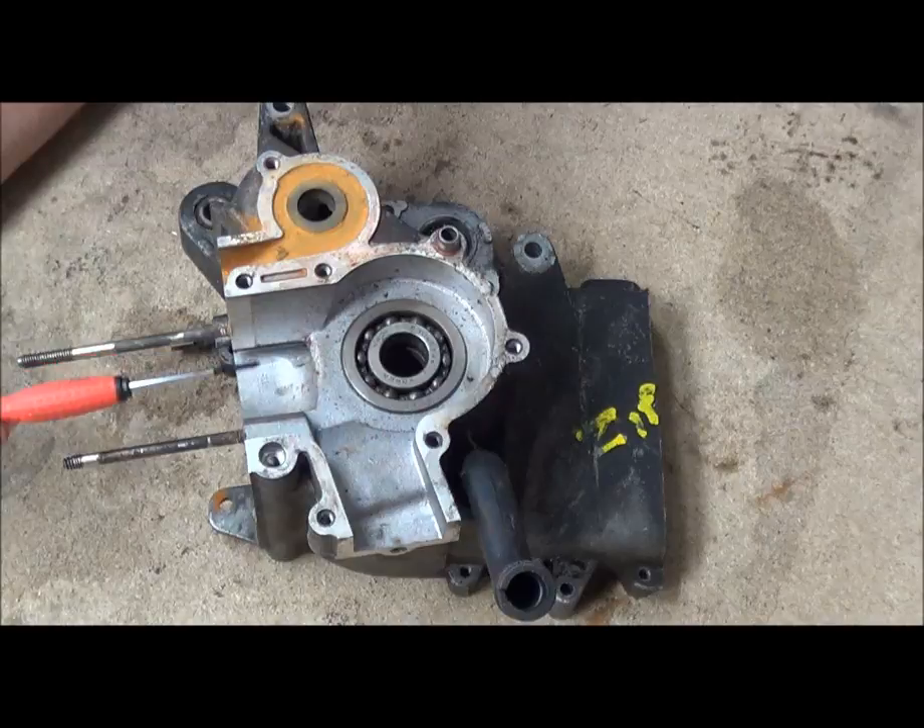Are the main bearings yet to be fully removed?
Yes.